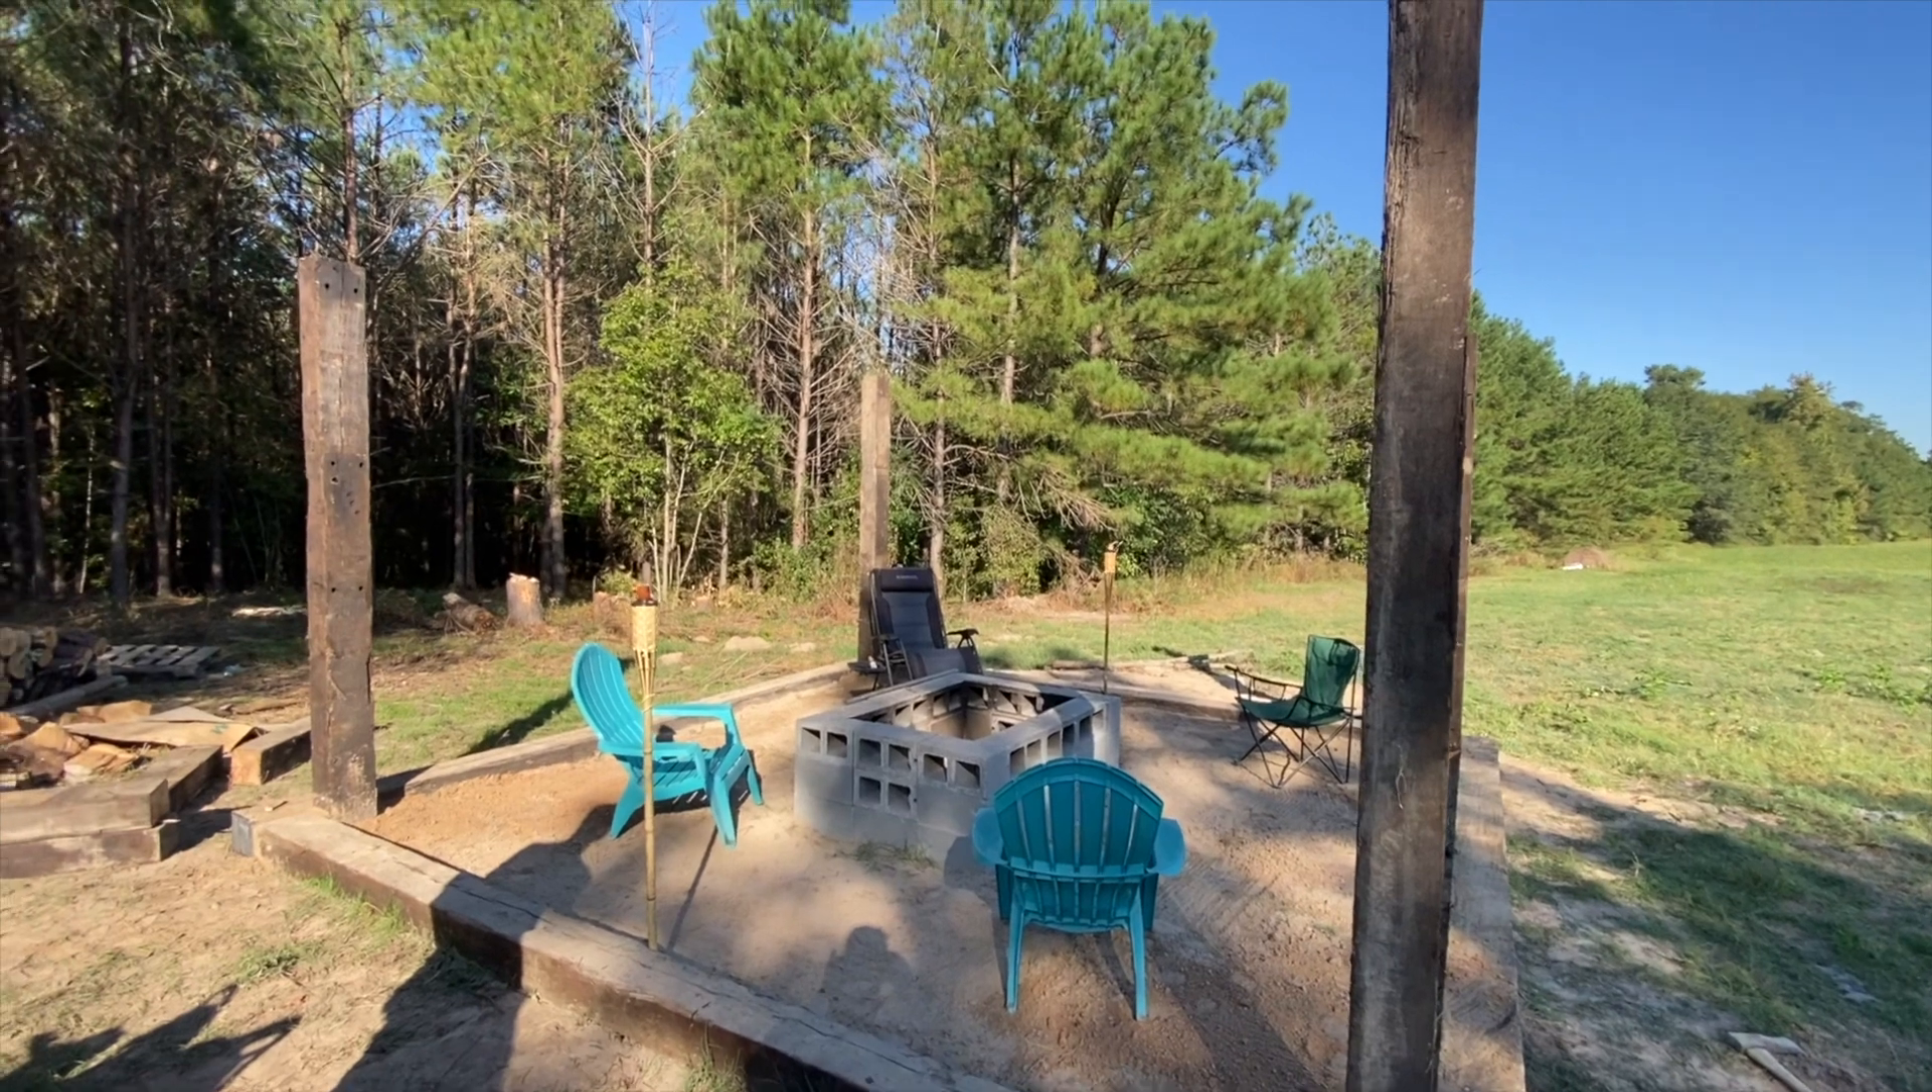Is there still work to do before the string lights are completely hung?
Yes.